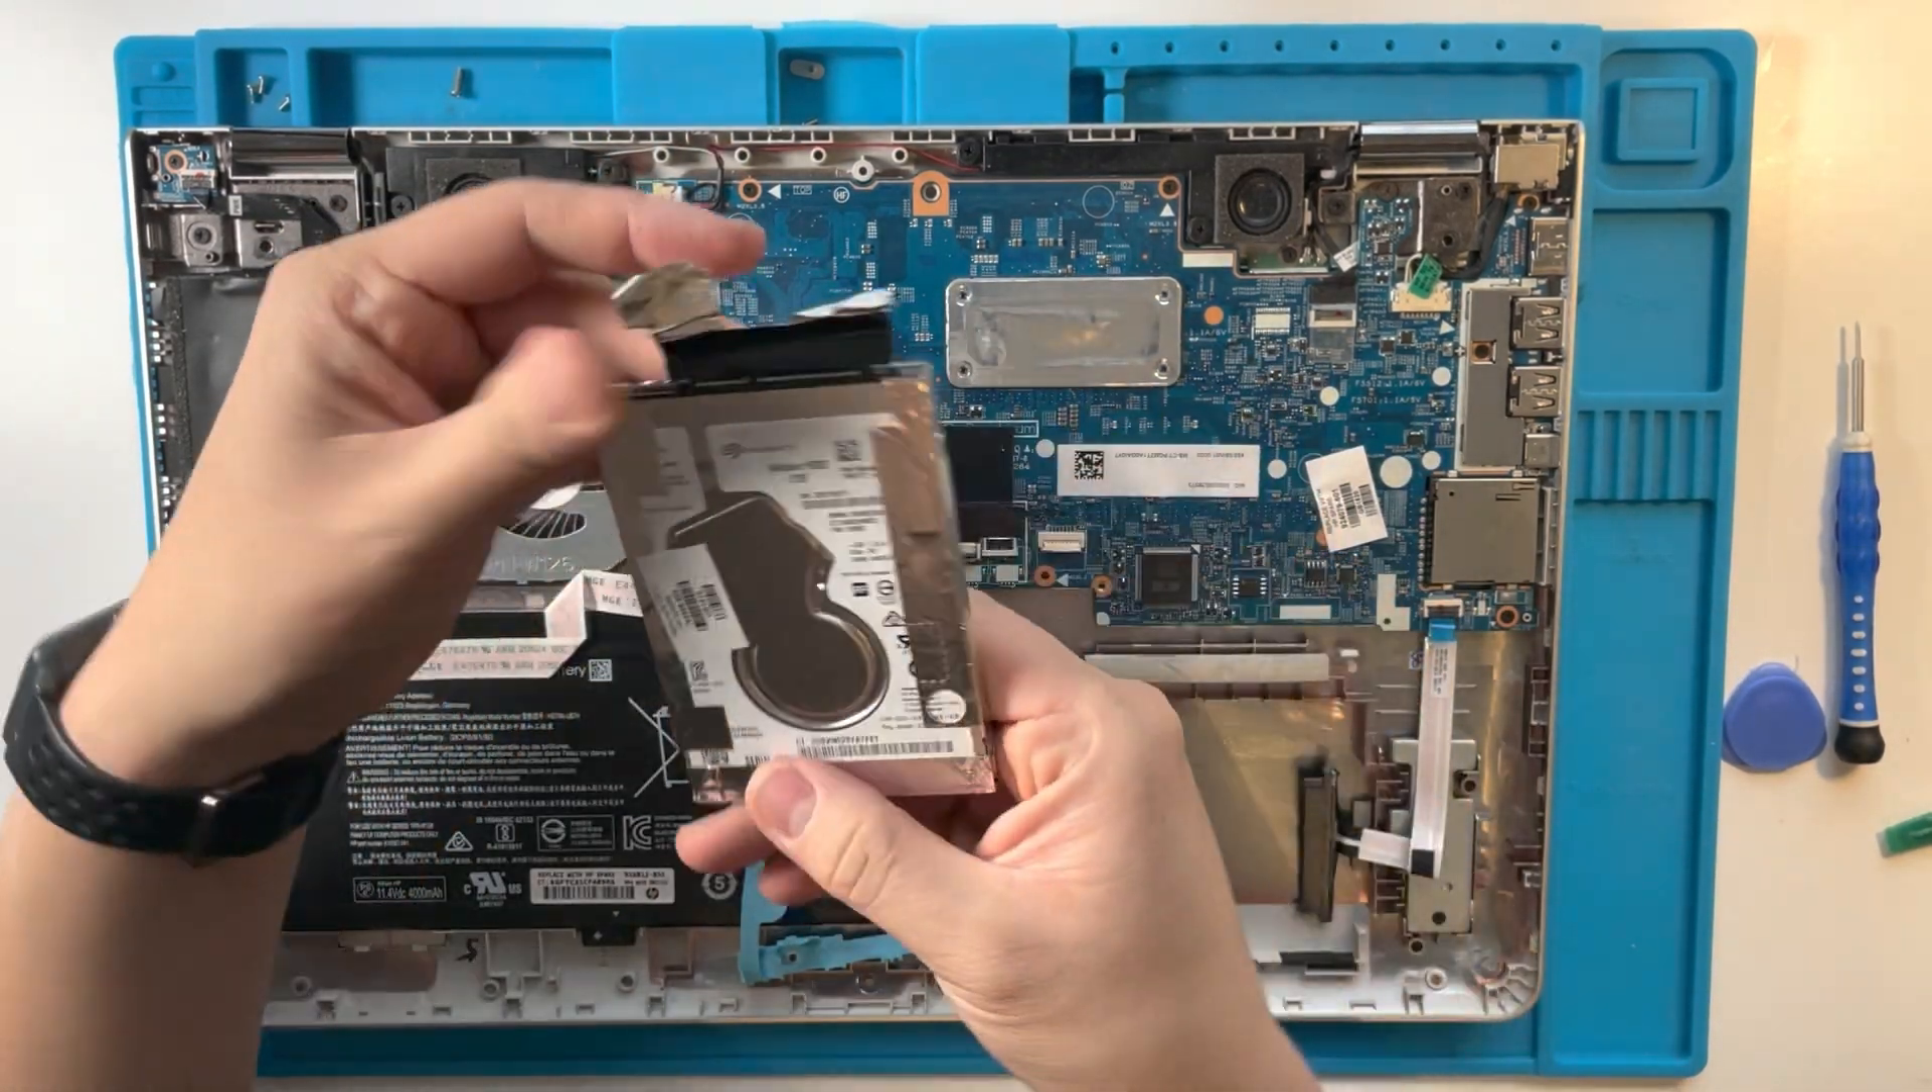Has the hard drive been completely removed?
Yes.